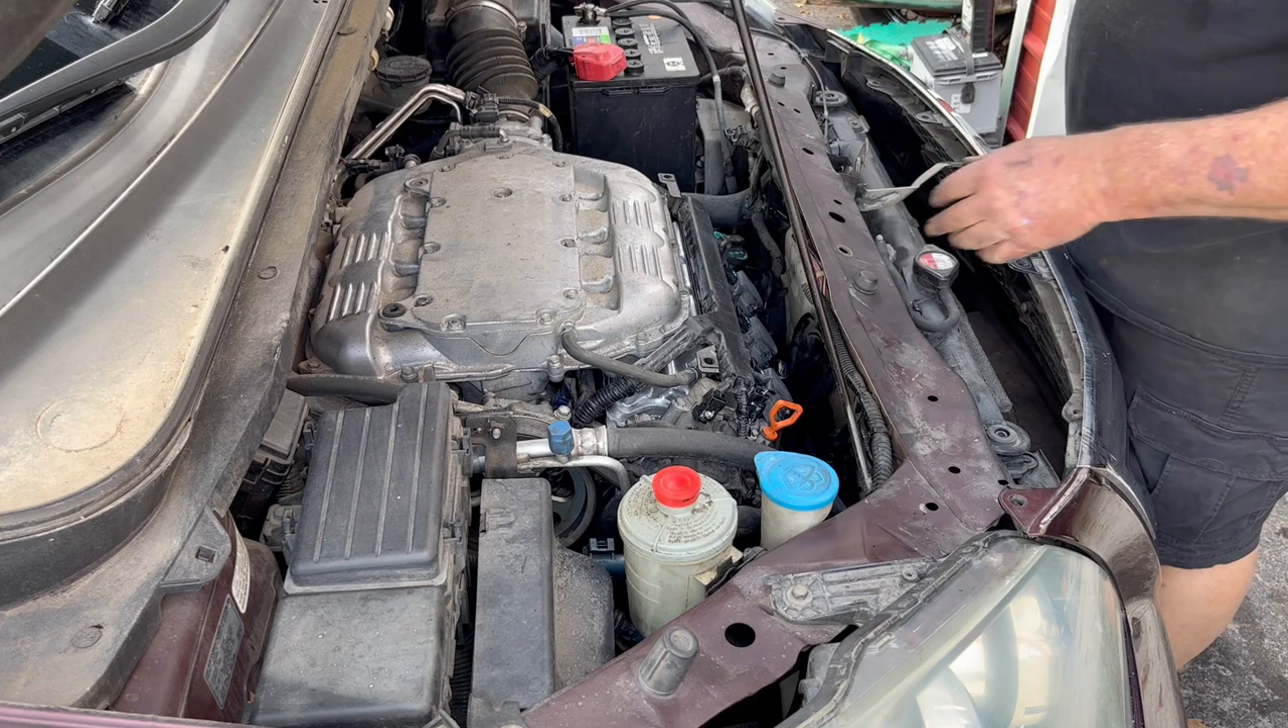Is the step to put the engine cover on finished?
No.